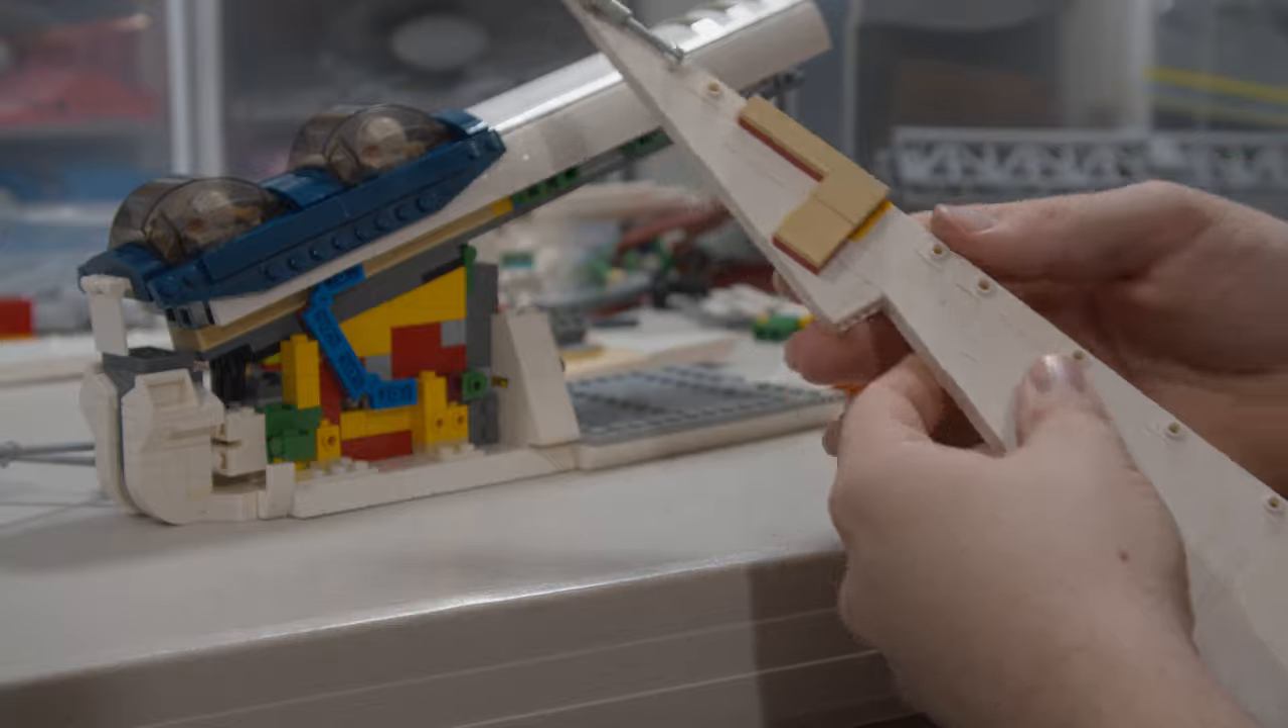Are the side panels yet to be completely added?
Yes.